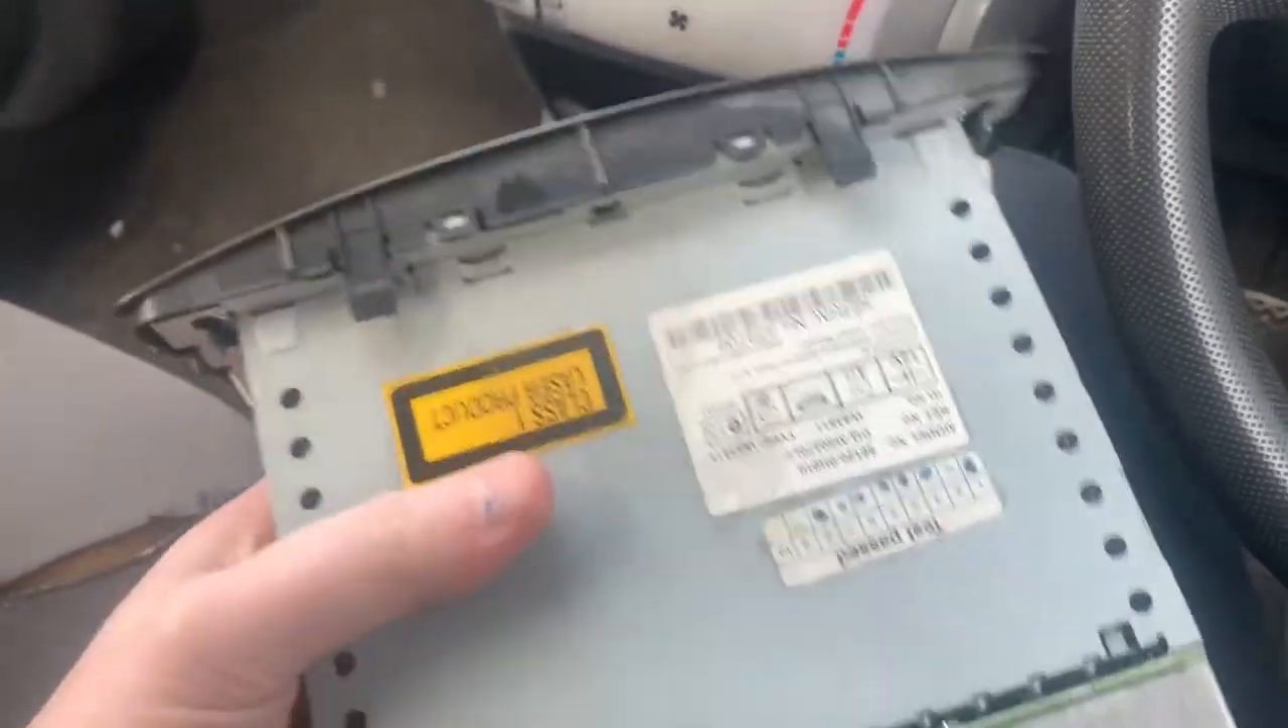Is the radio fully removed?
Yes.